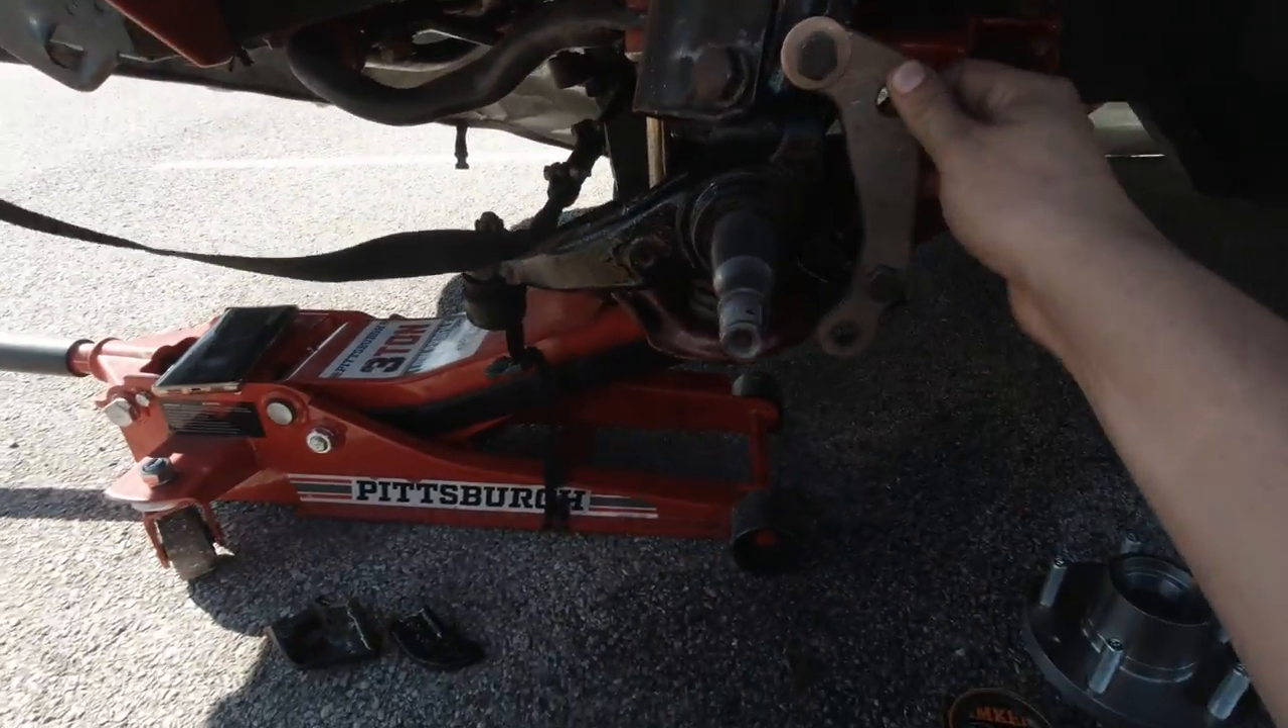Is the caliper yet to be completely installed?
Yes.